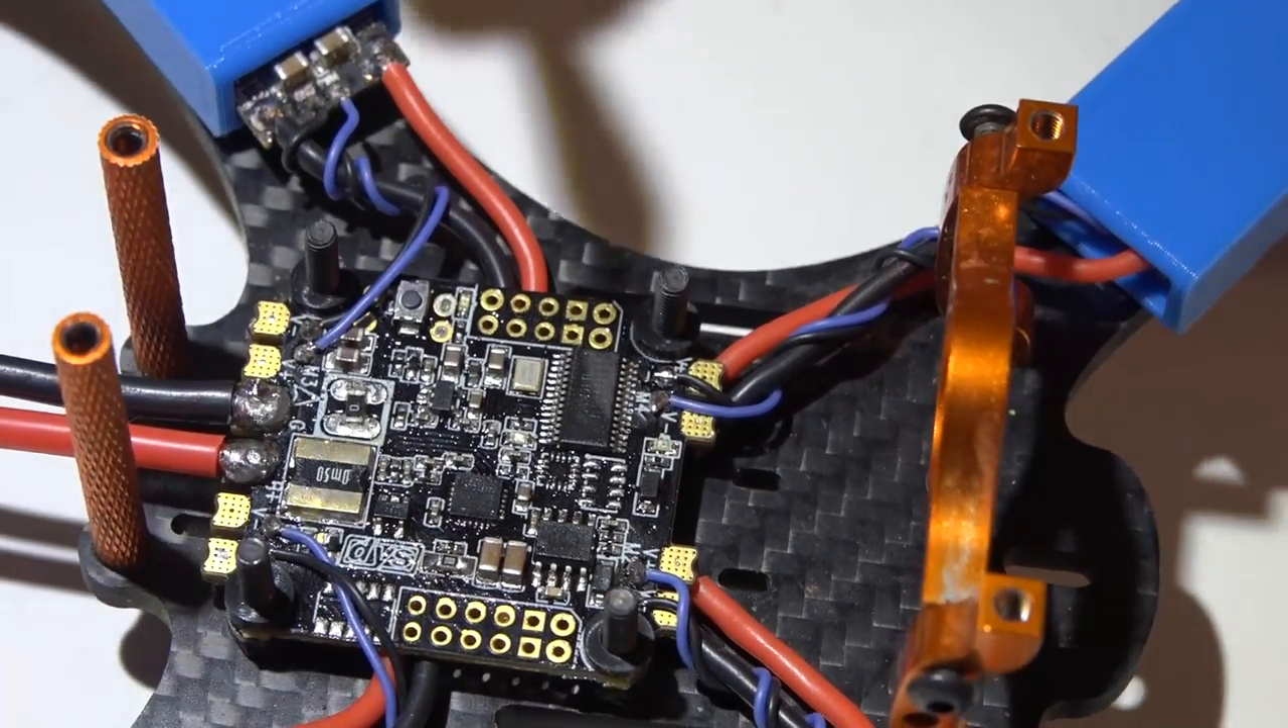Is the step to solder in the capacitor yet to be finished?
Yes.